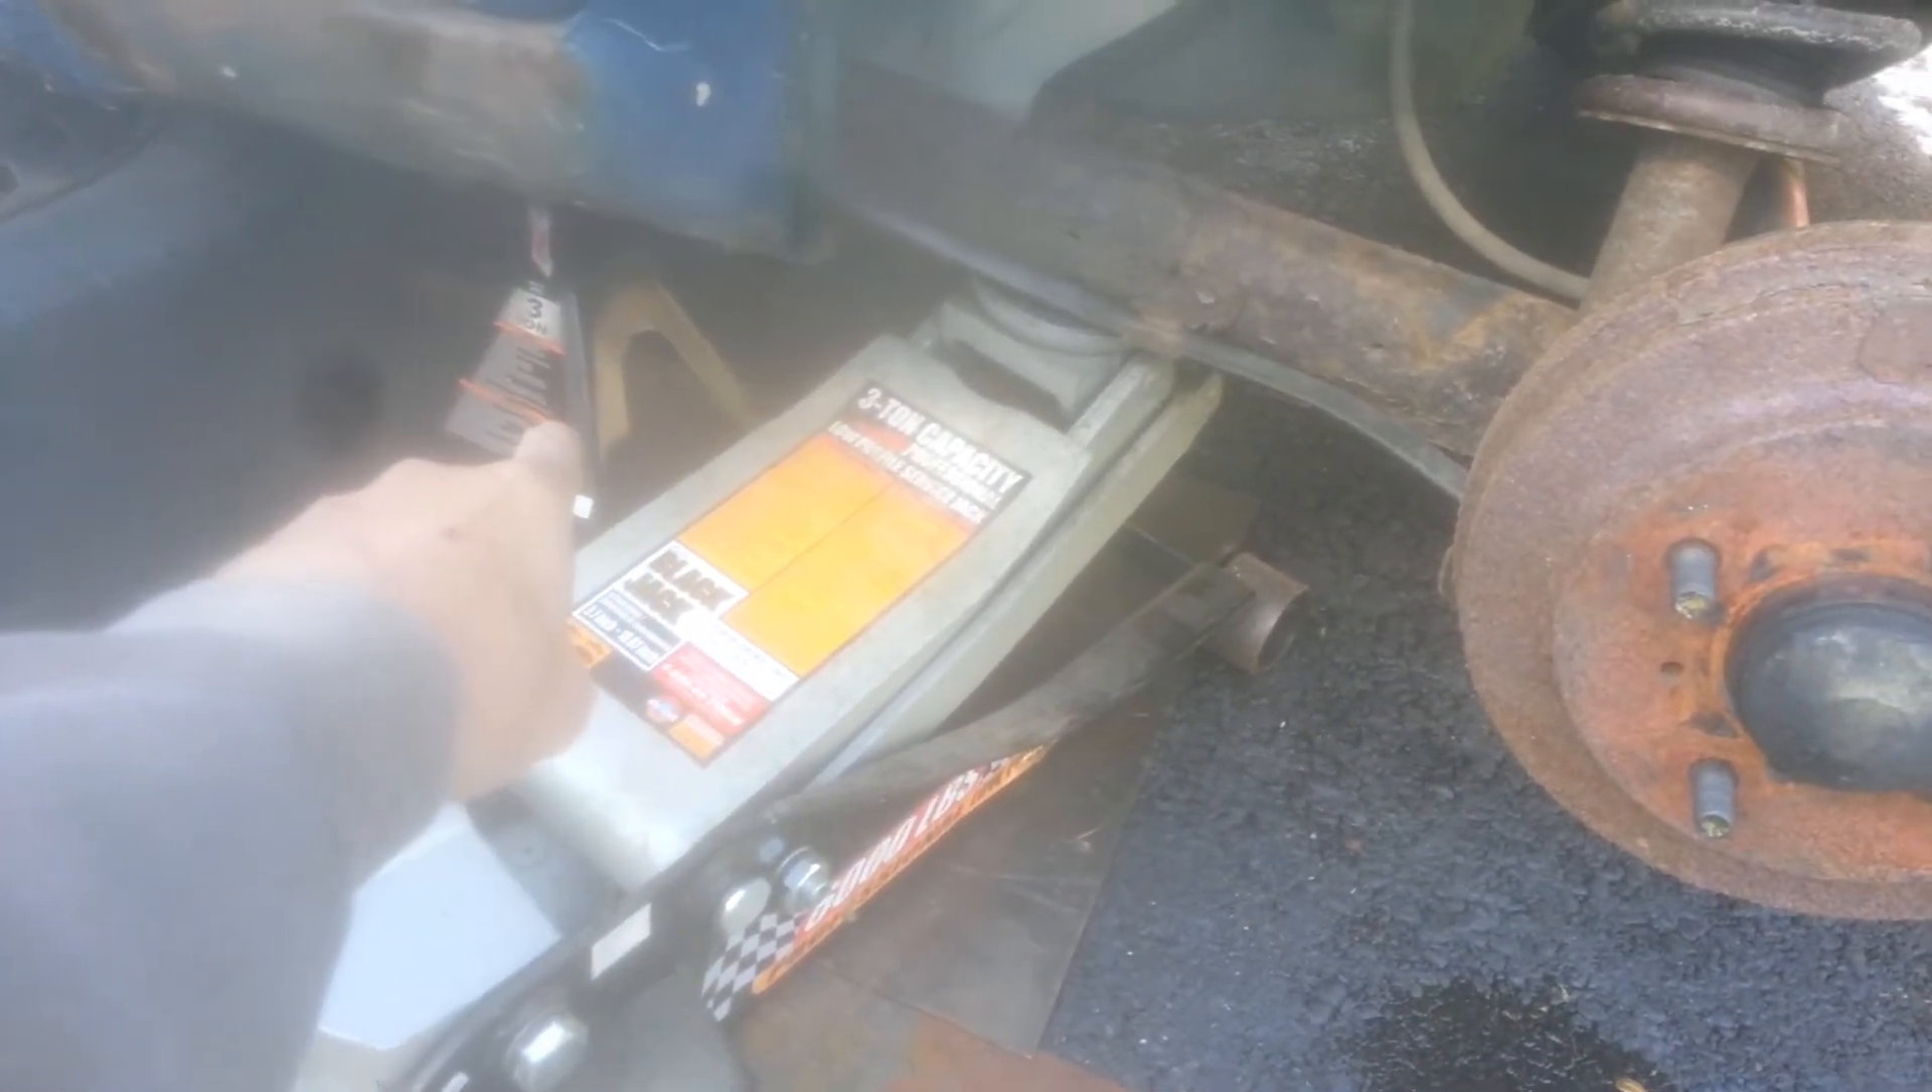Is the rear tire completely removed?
Yes.